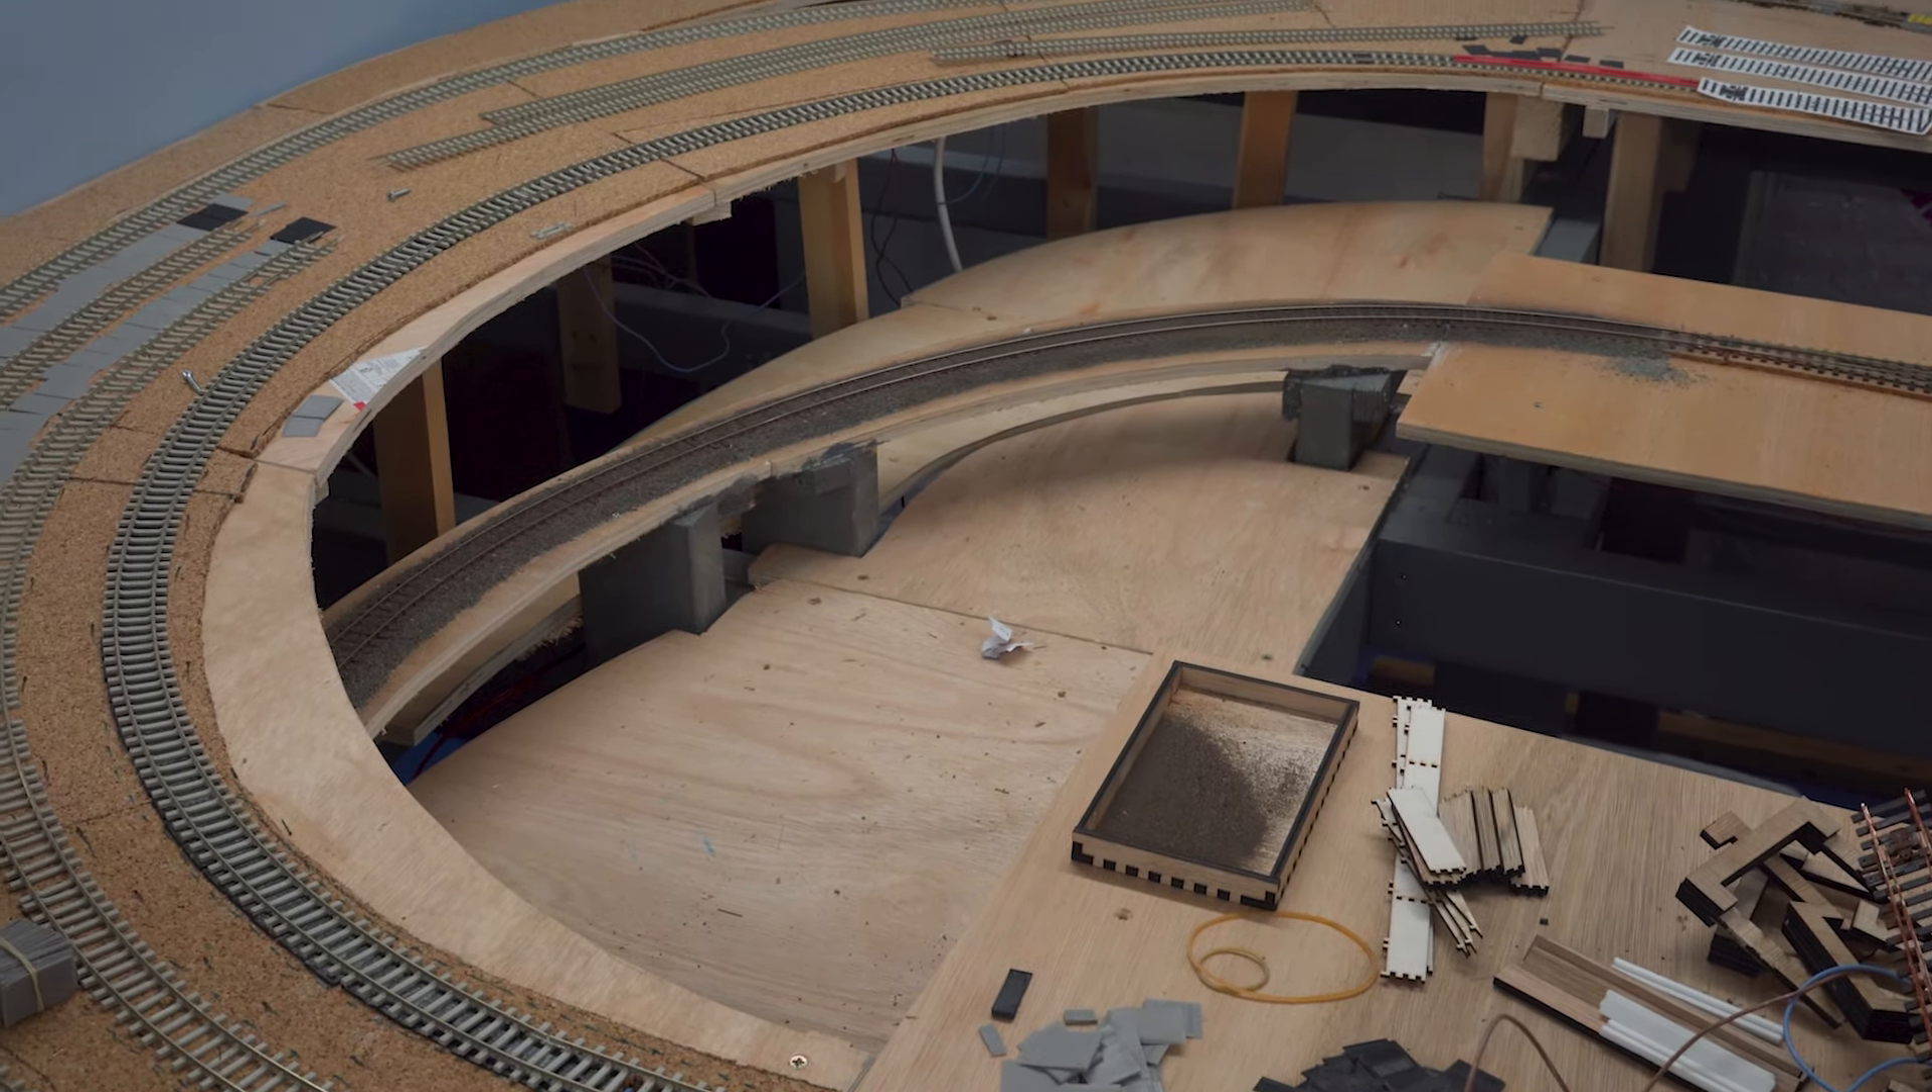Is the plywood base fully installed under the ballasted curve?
Yes.